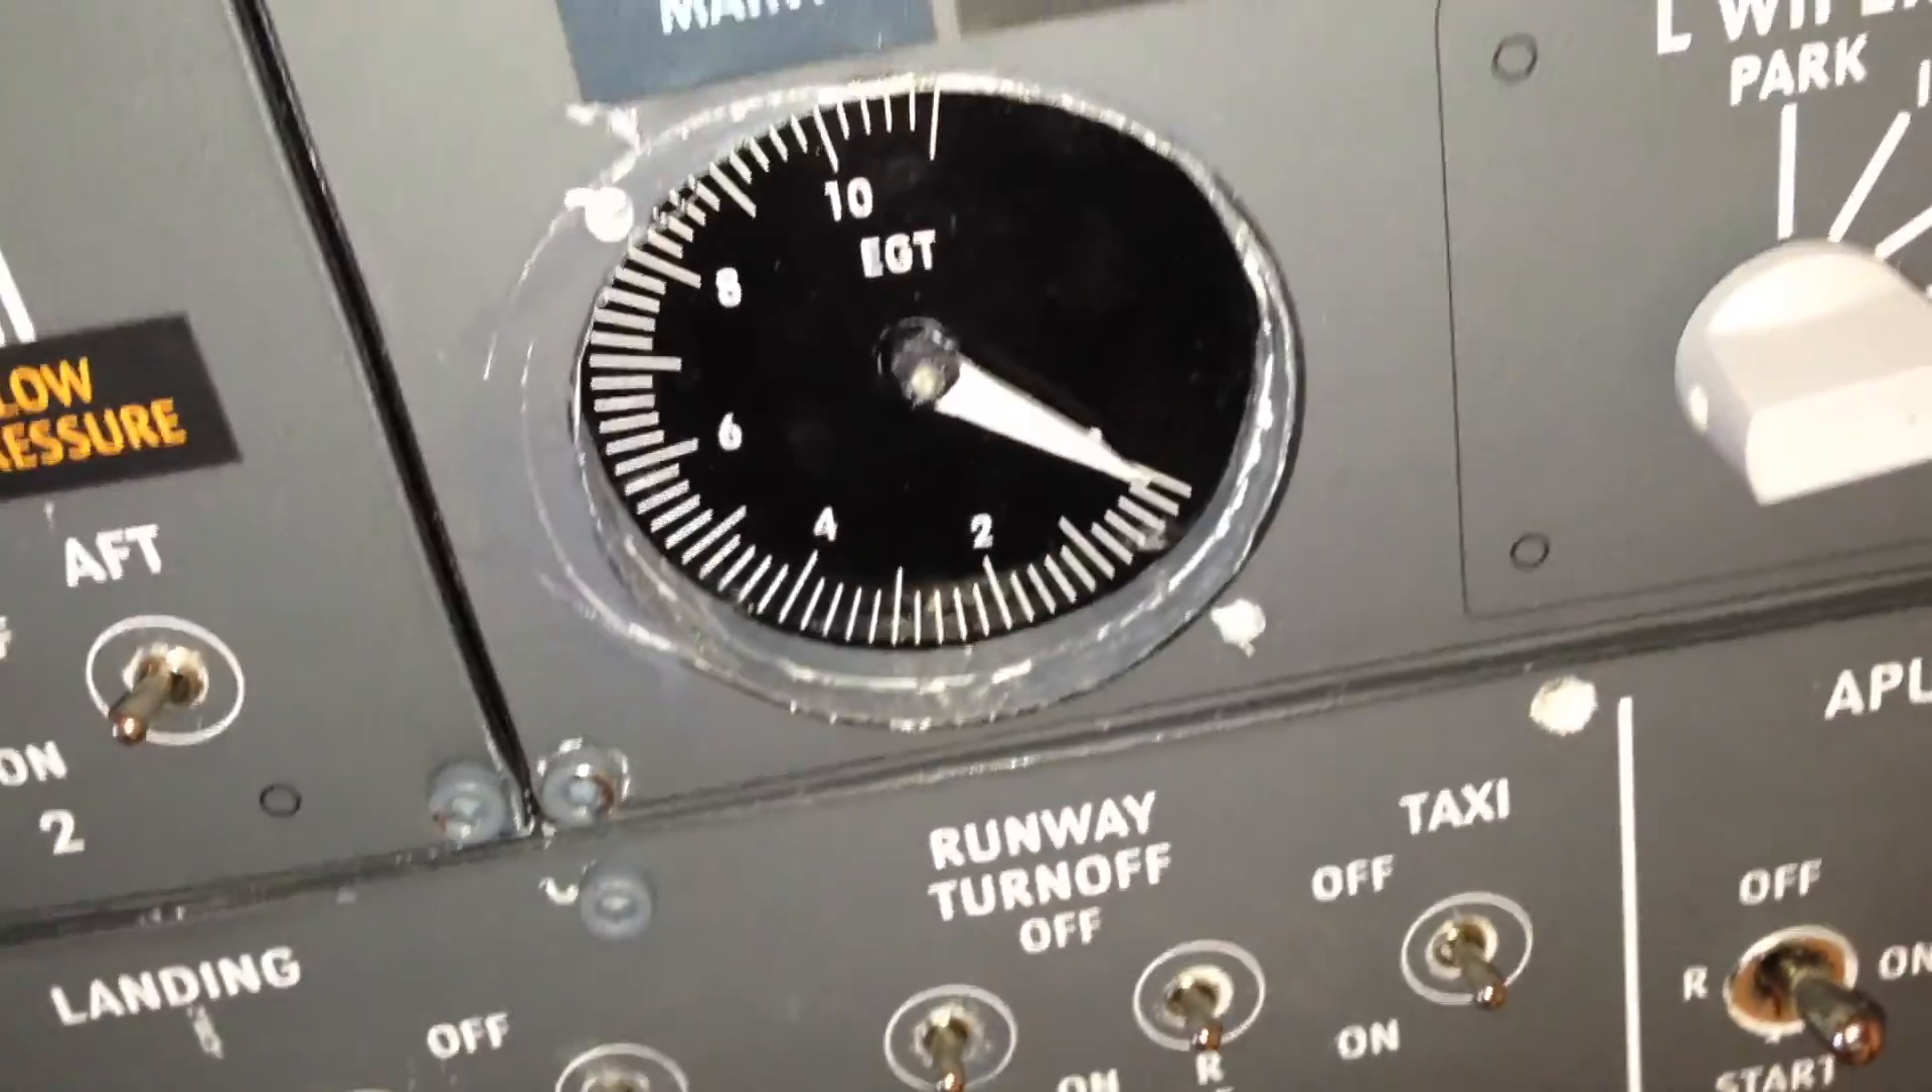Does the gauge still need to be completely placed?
No.